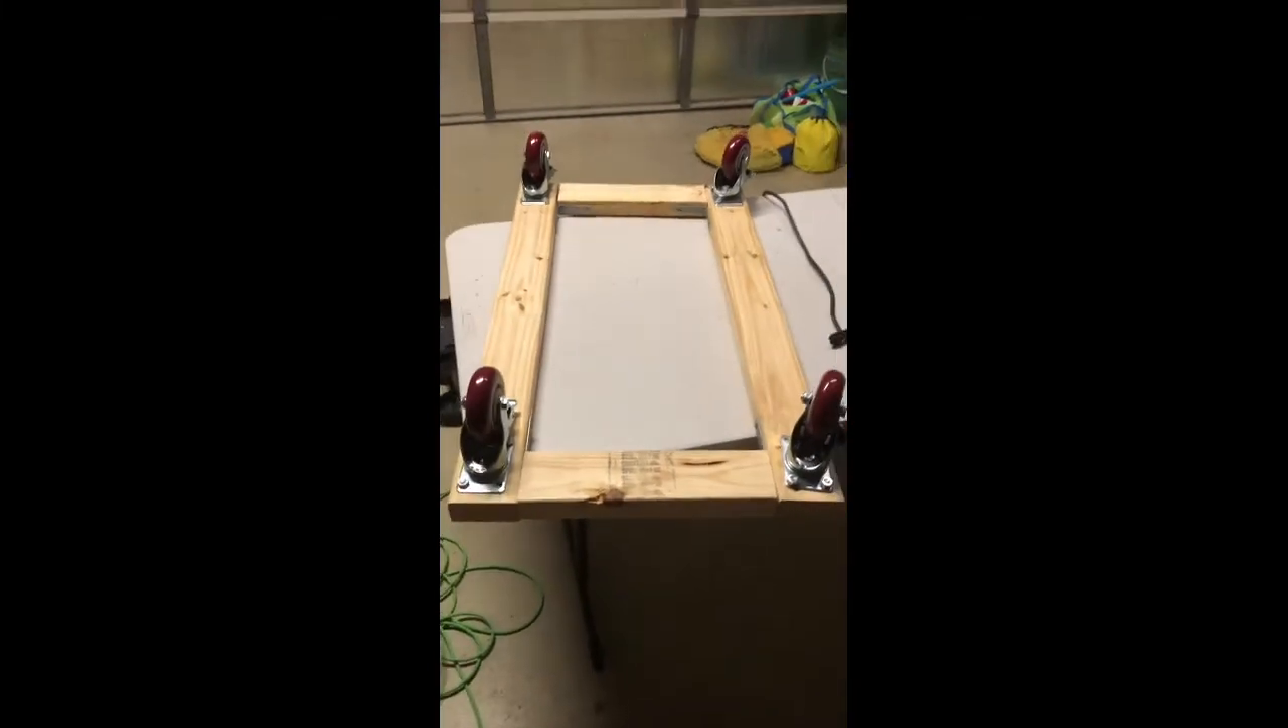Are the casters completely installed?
Yes.